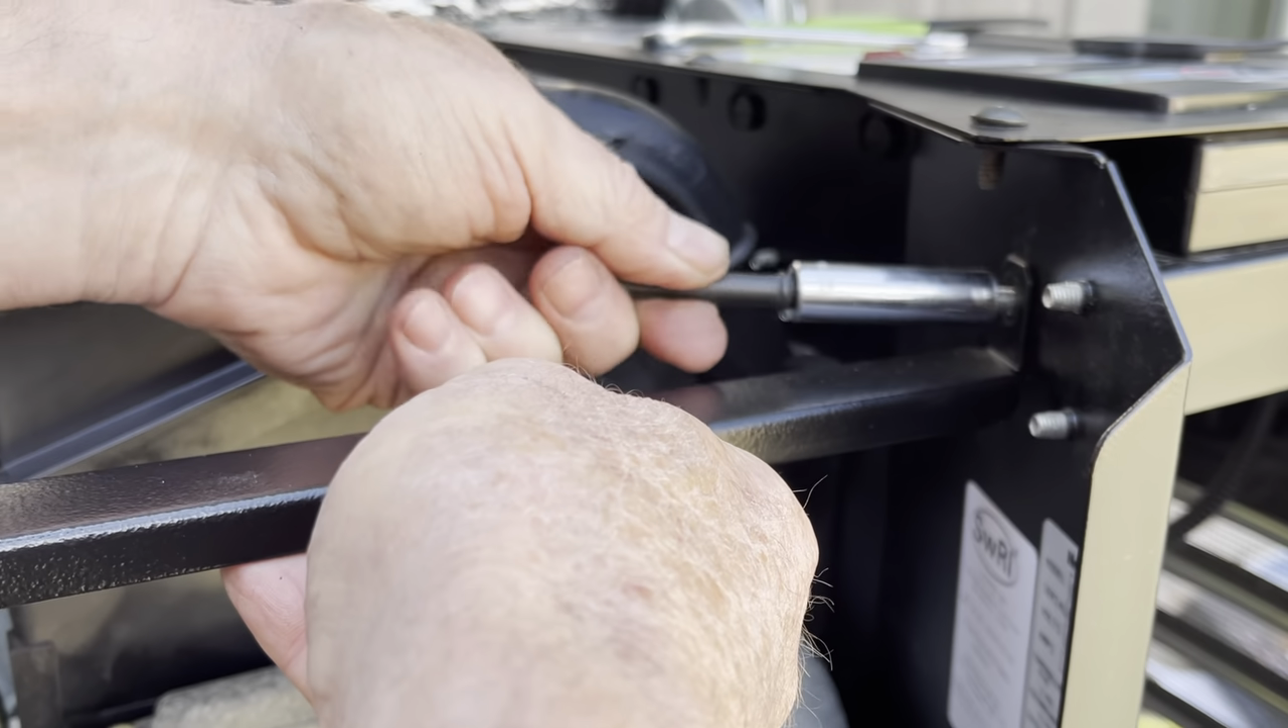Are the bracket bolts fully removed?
No.